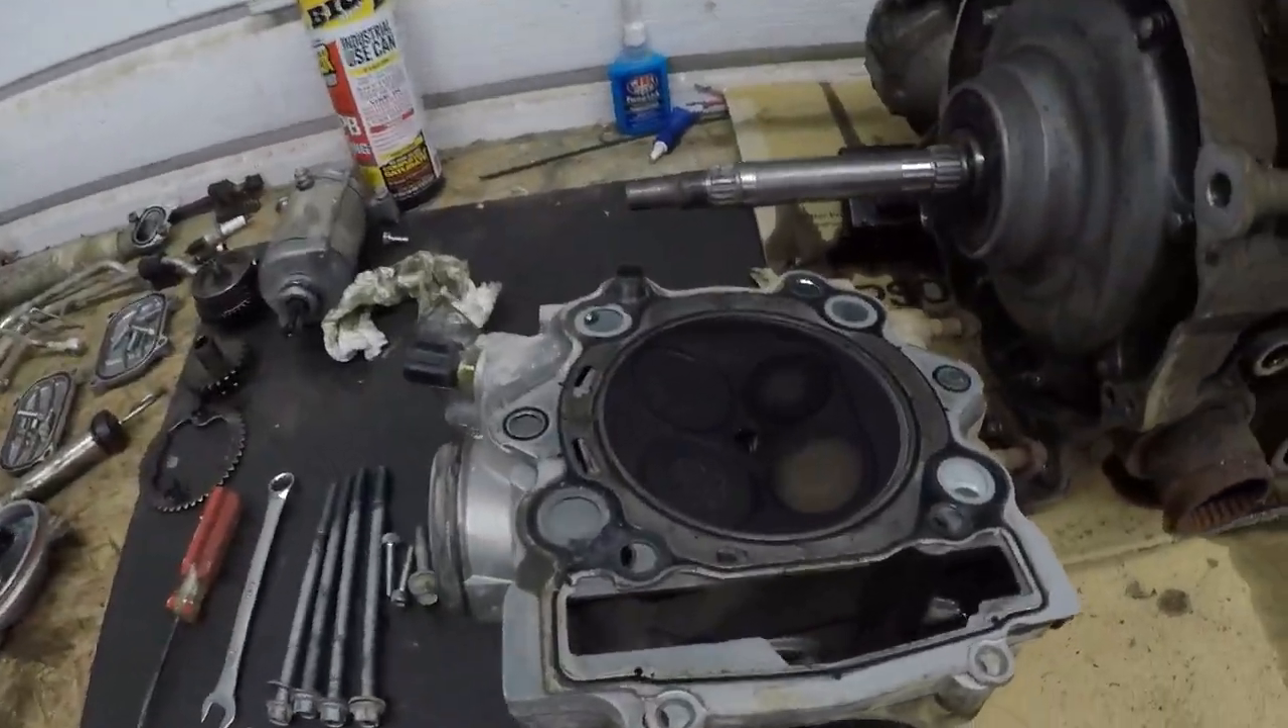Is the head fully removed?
Yes.